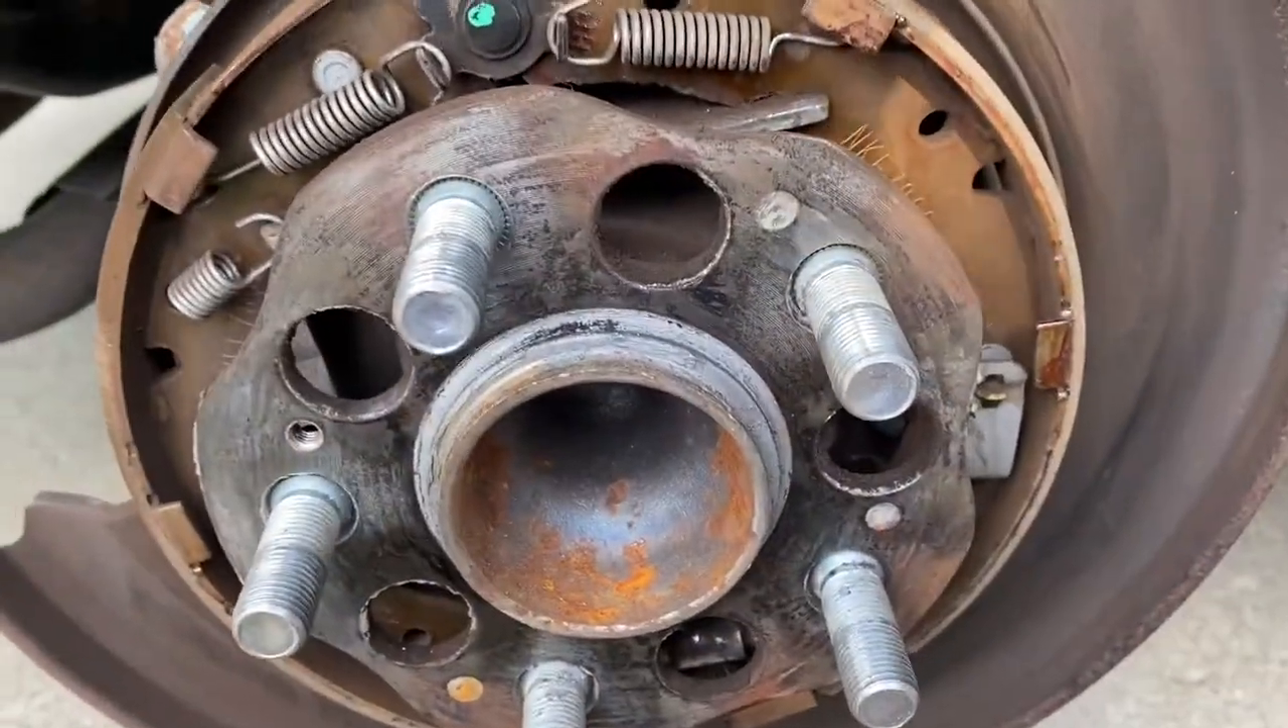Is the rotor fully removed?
Yes.